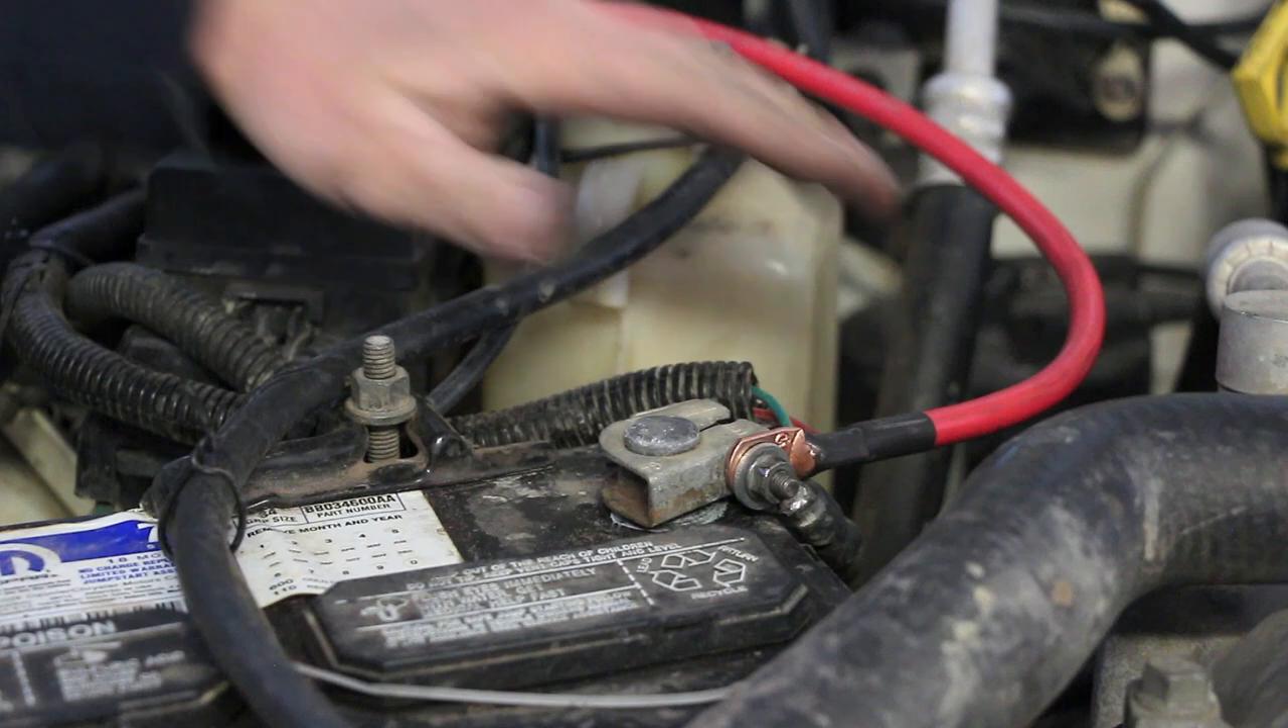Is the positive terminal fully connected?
Yes.